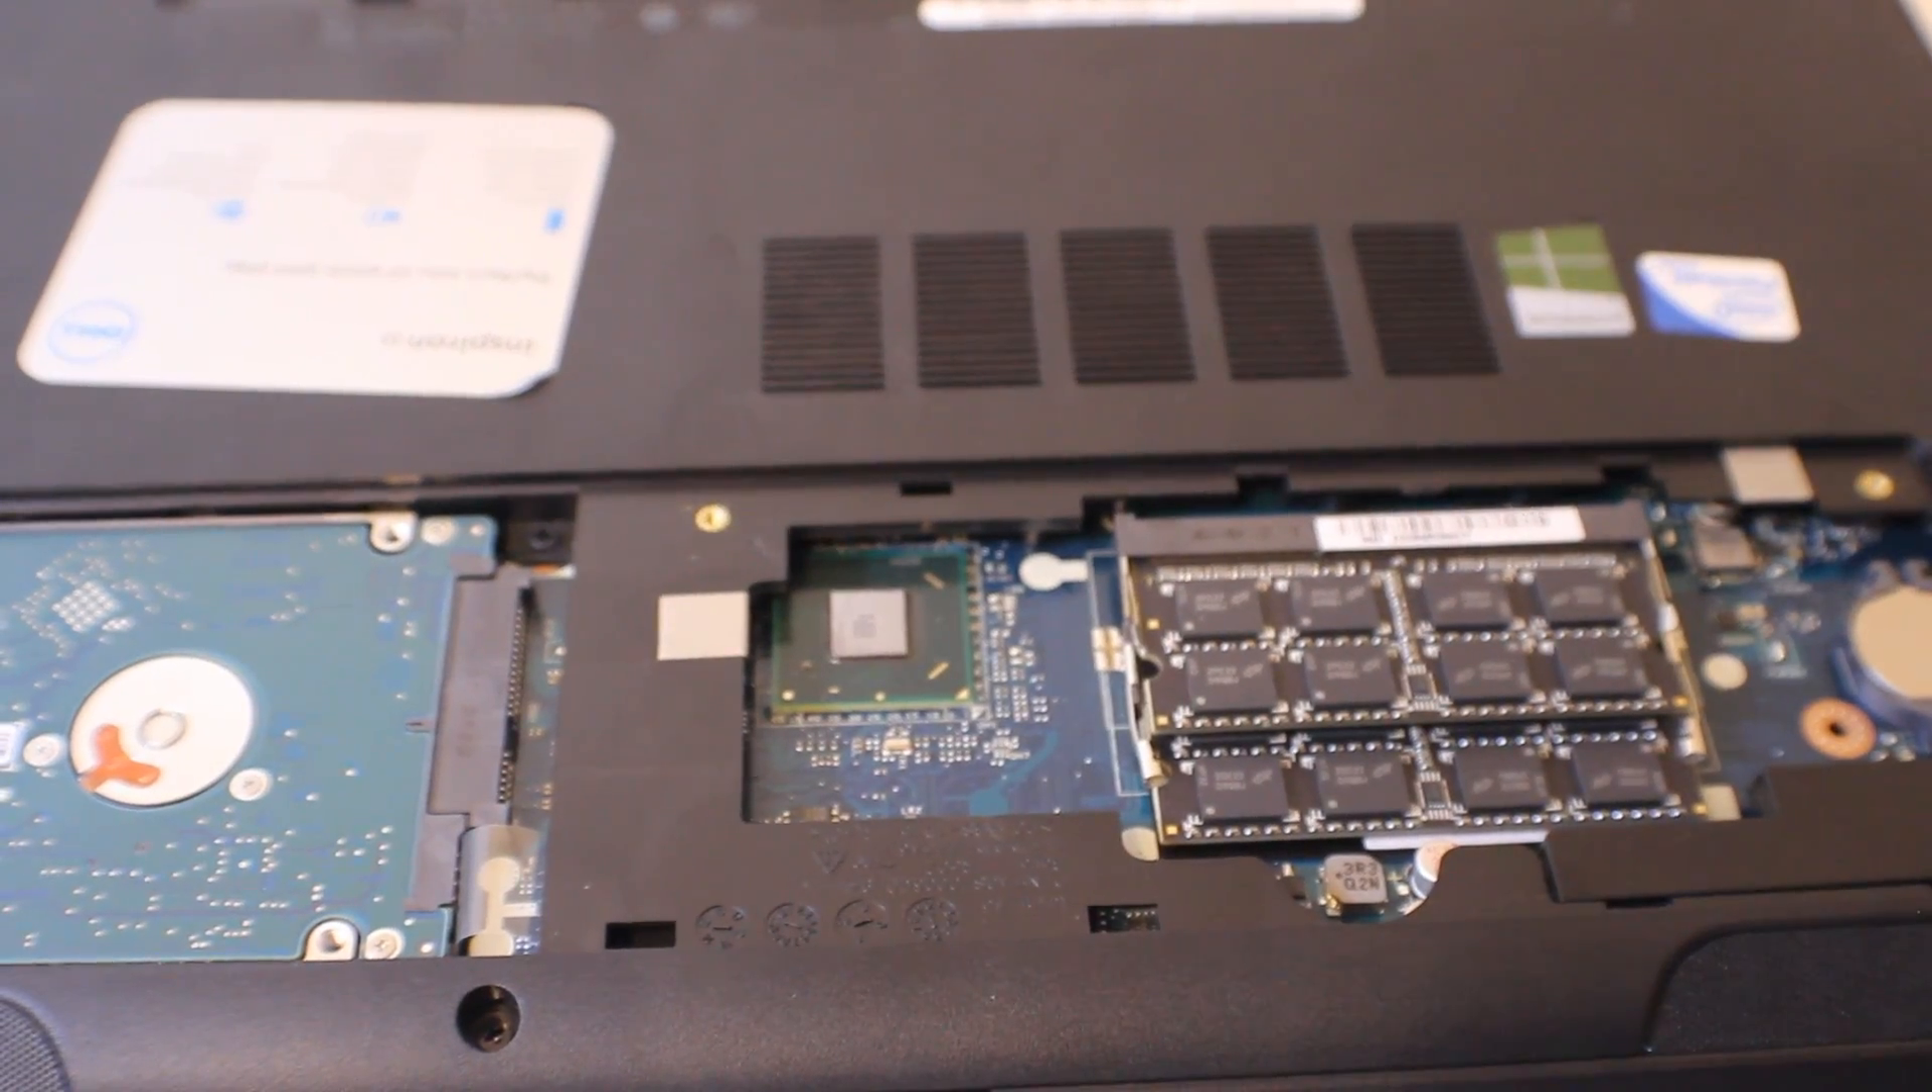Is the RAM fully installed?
Yes.